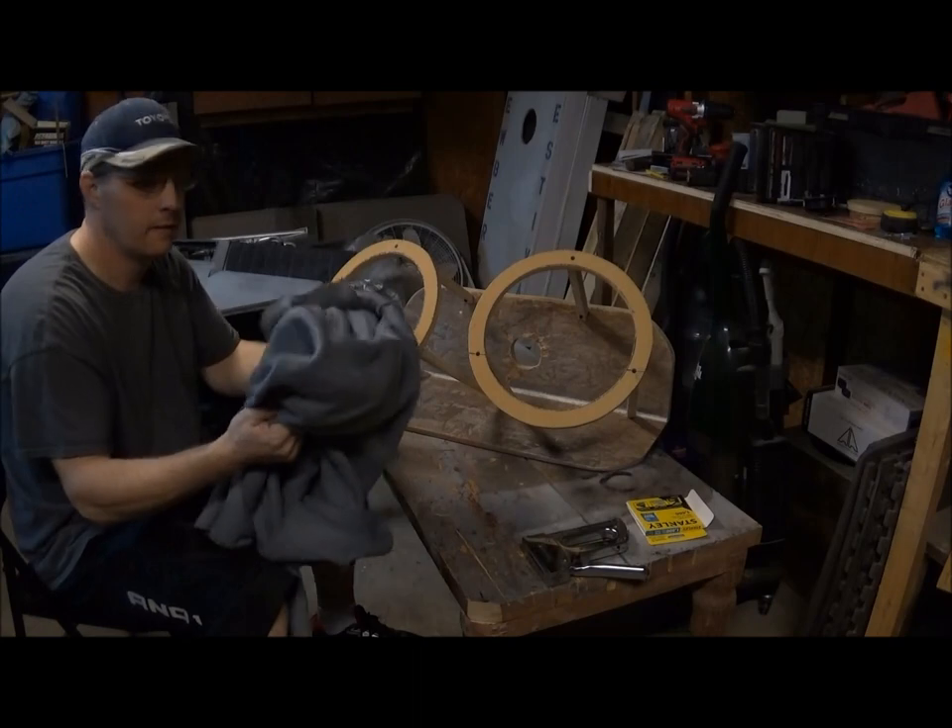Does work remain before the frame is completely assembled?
No.